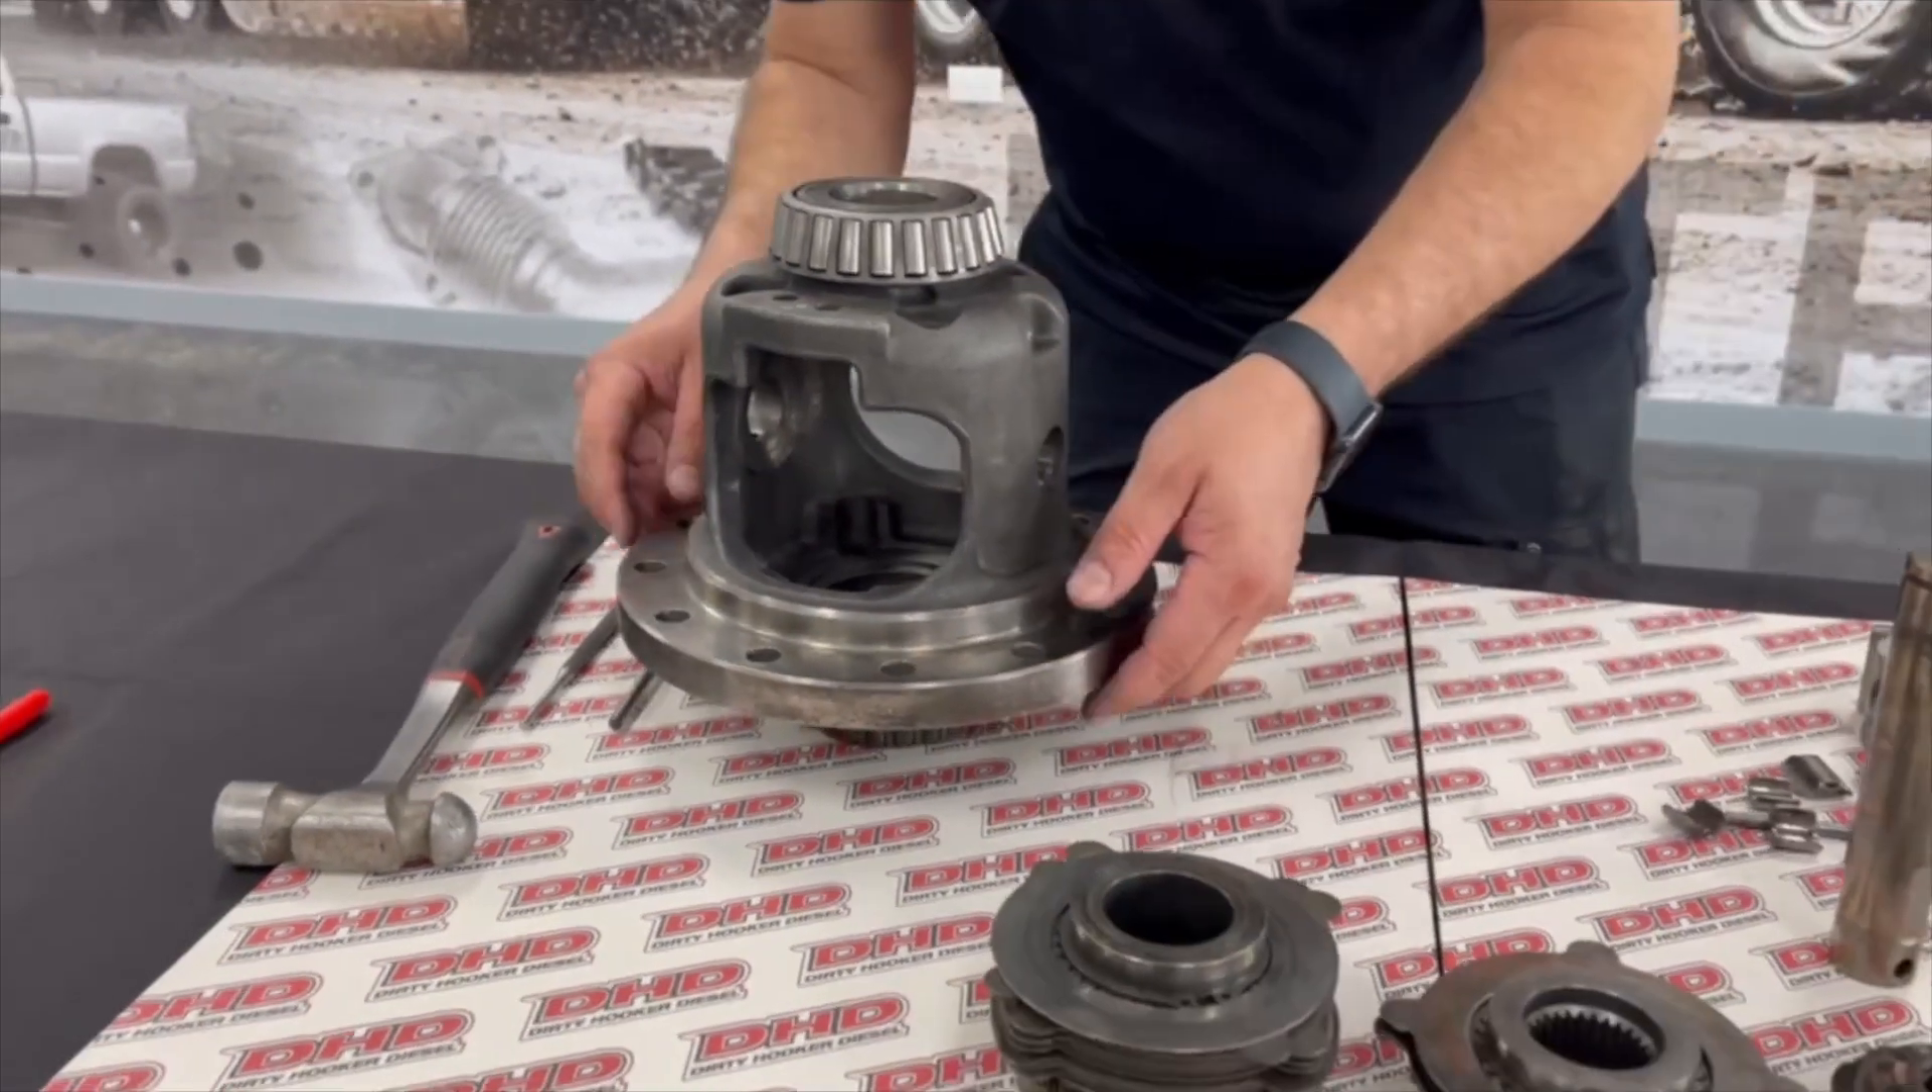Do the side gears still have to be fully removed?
No.